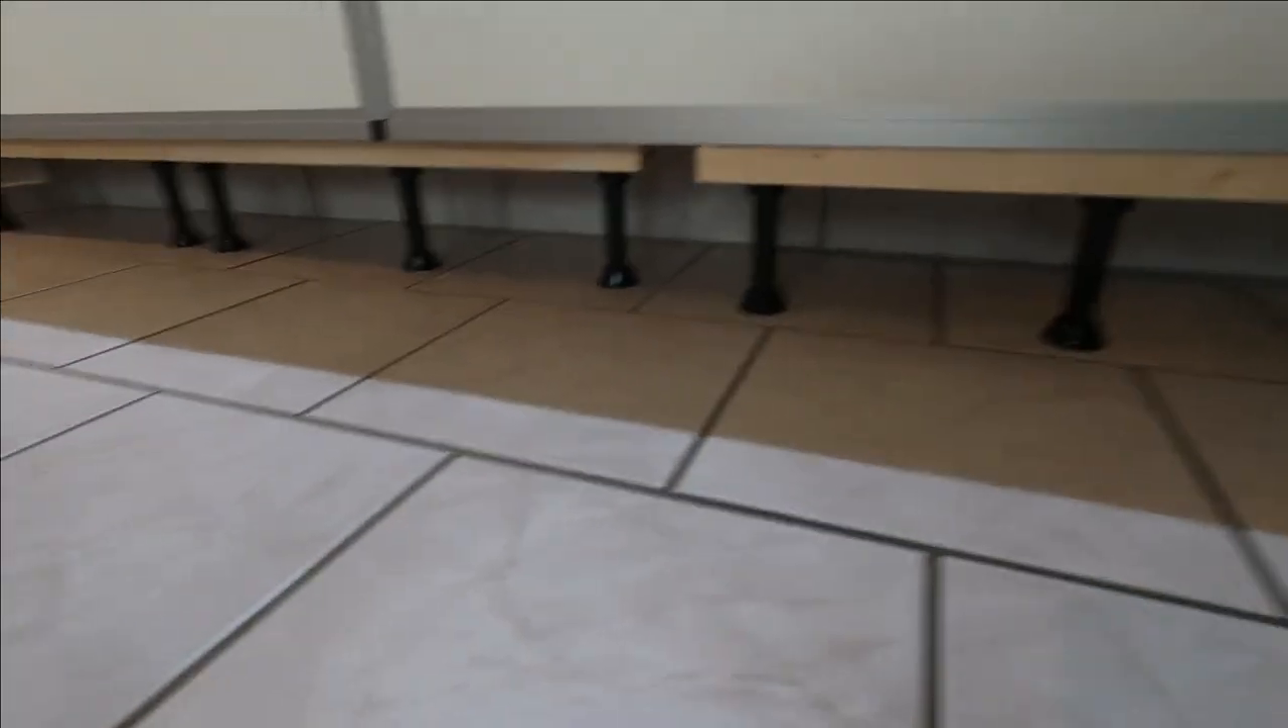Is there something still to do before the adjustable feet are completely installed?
No.